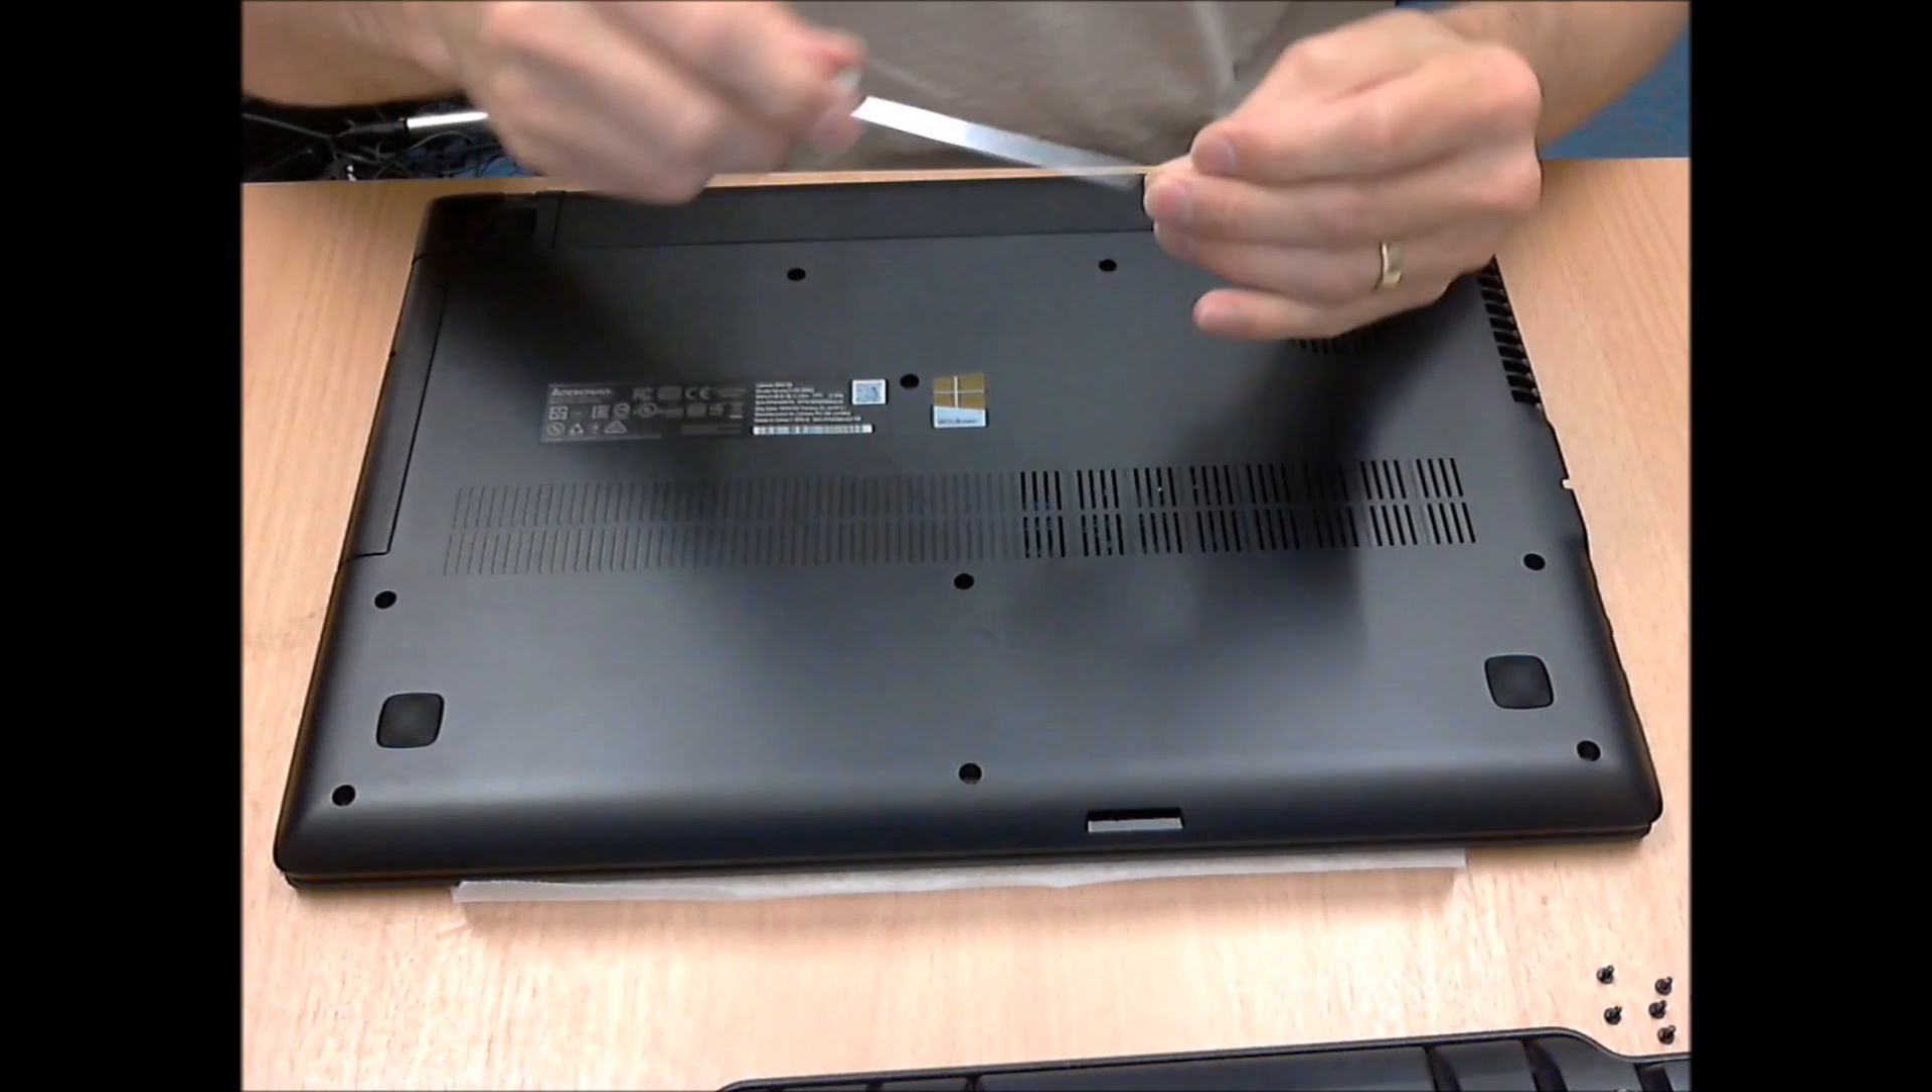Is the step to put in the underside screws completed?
No.